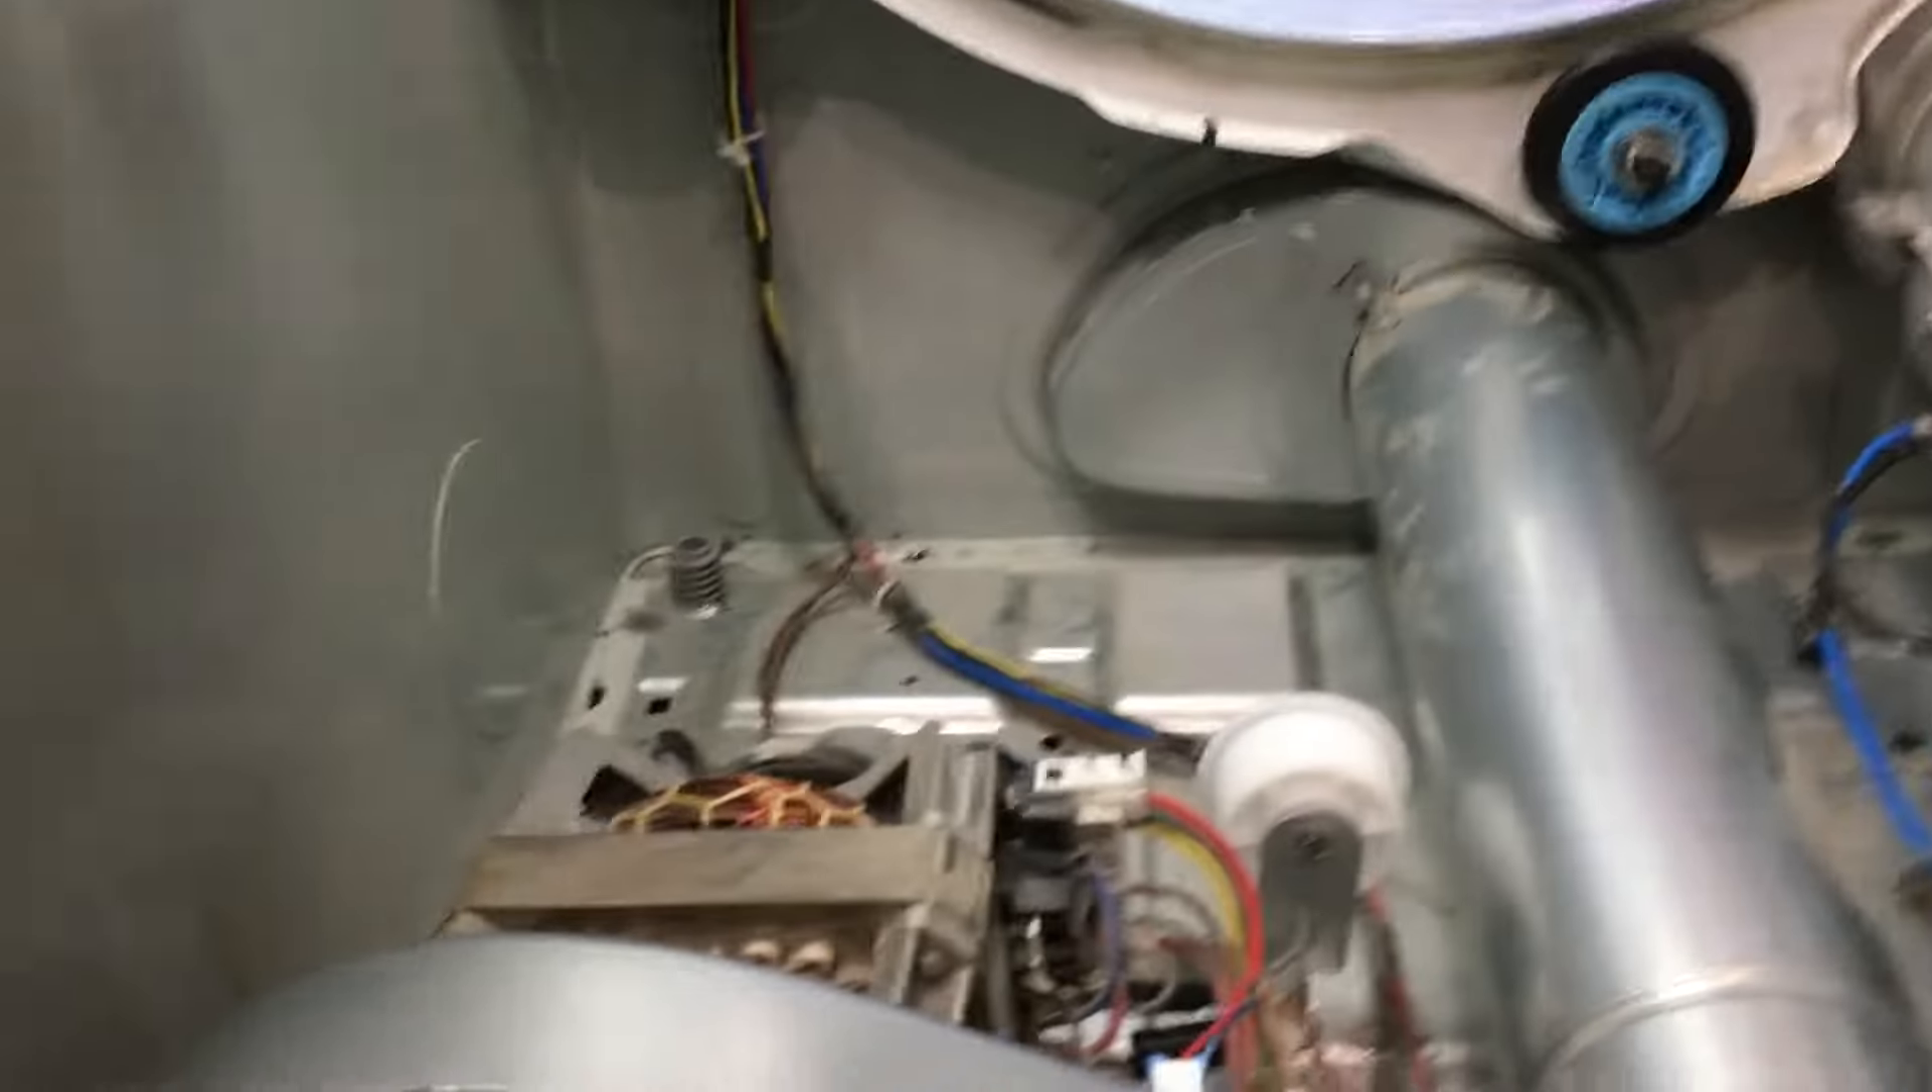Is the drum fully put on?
No.